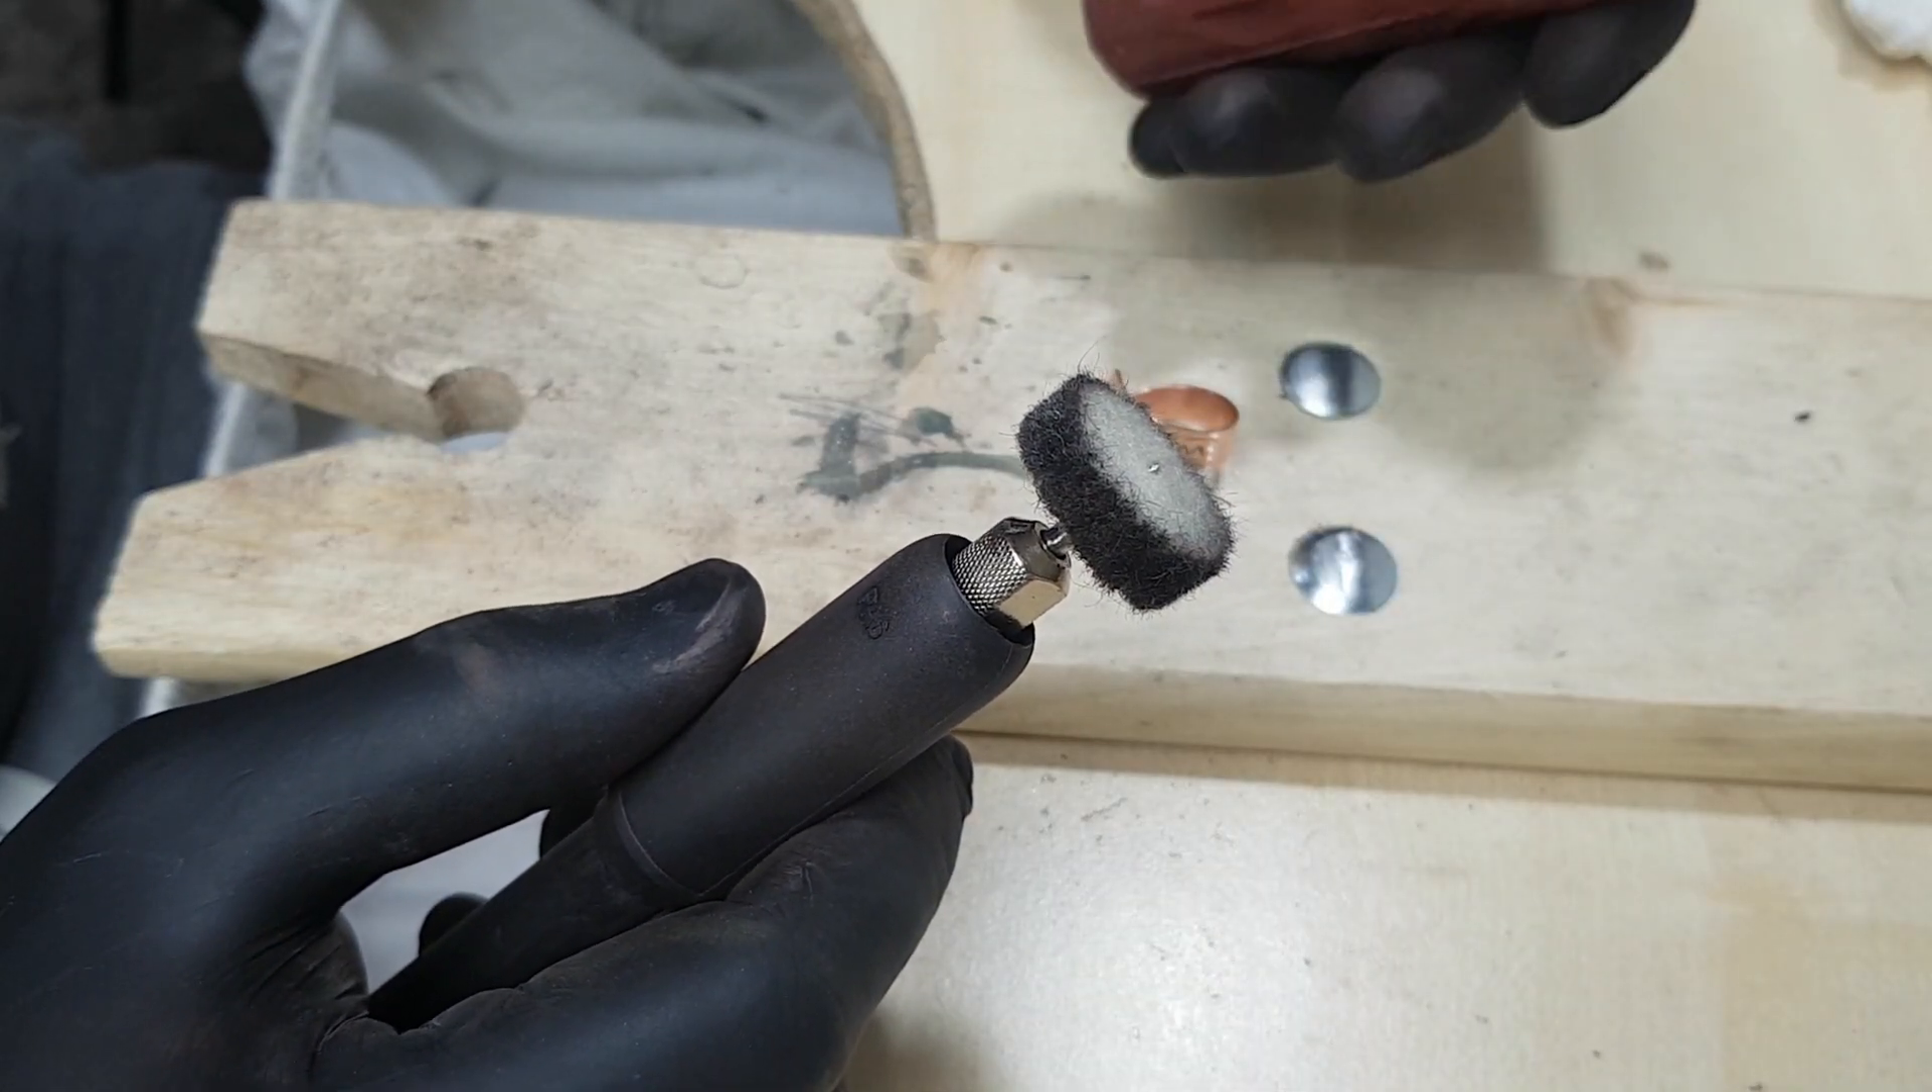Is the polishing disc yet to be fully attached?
No.